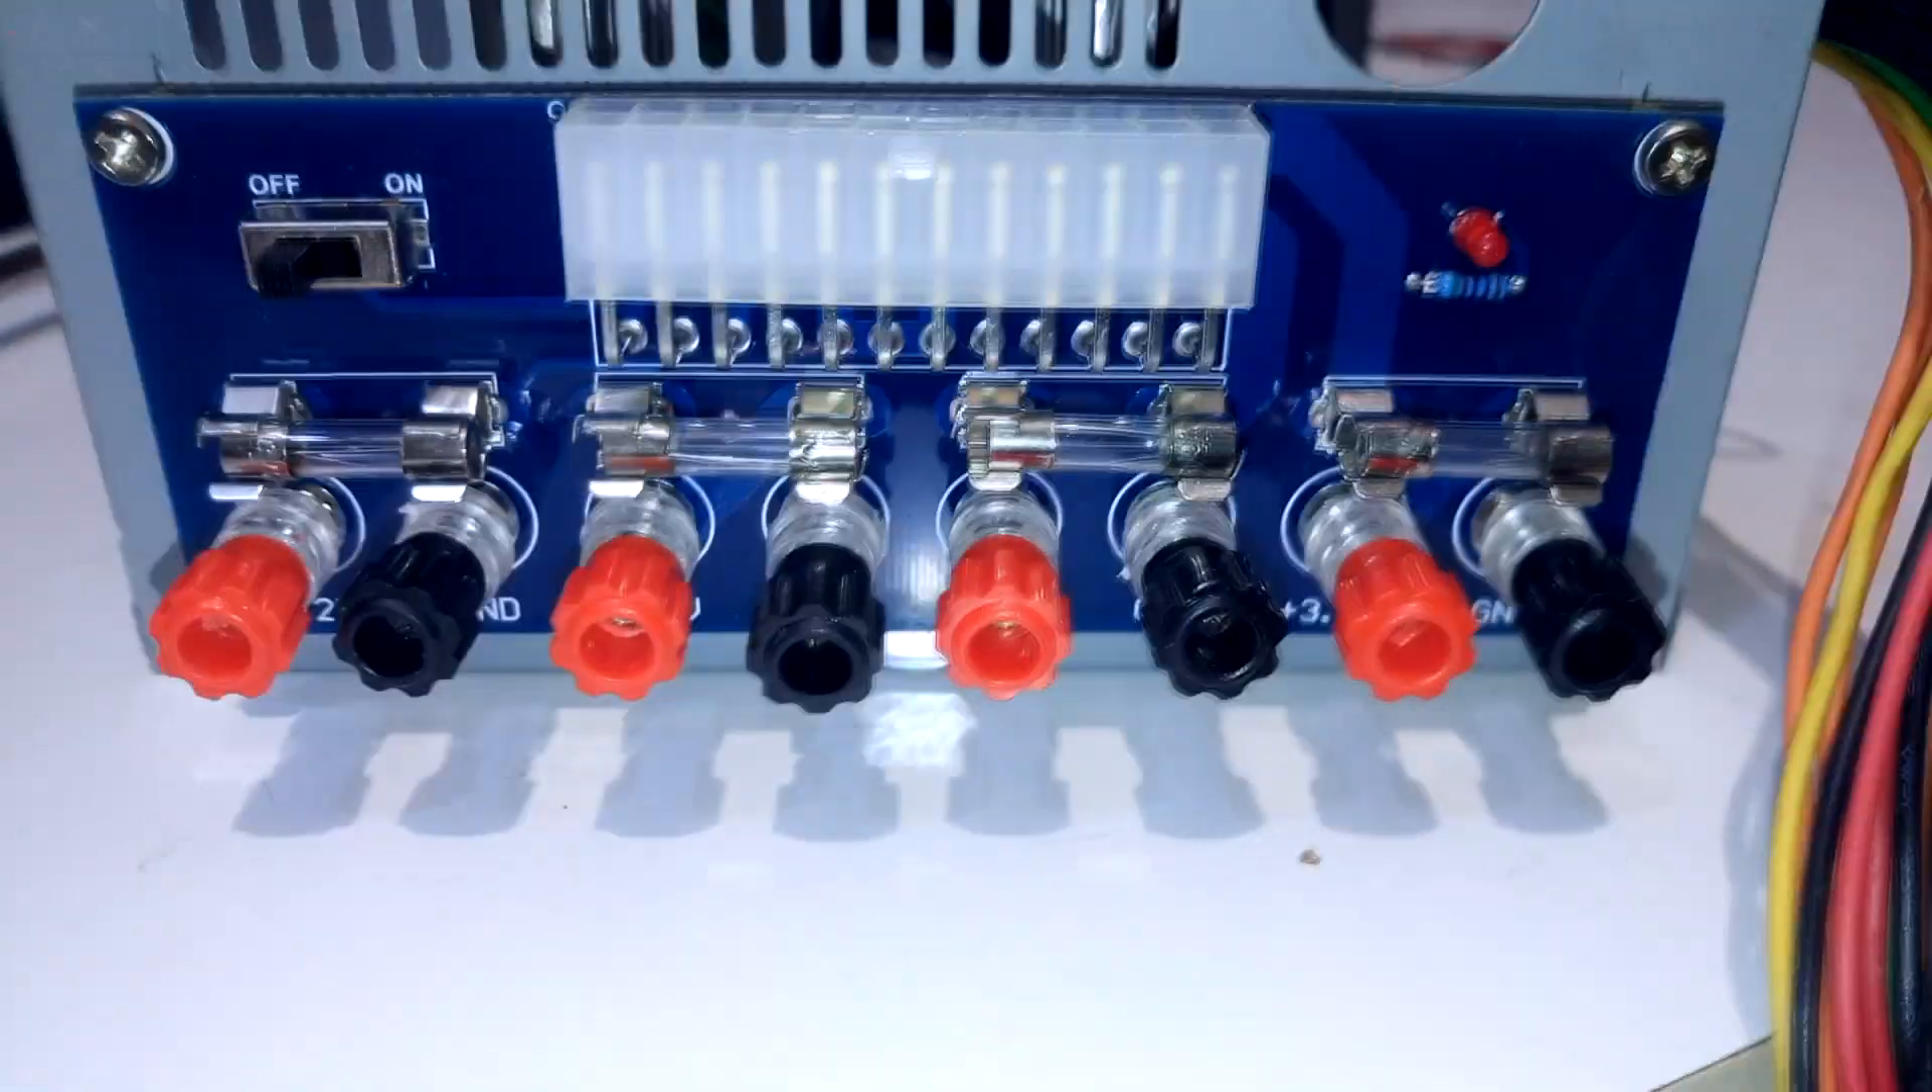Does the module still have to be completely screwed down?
No.